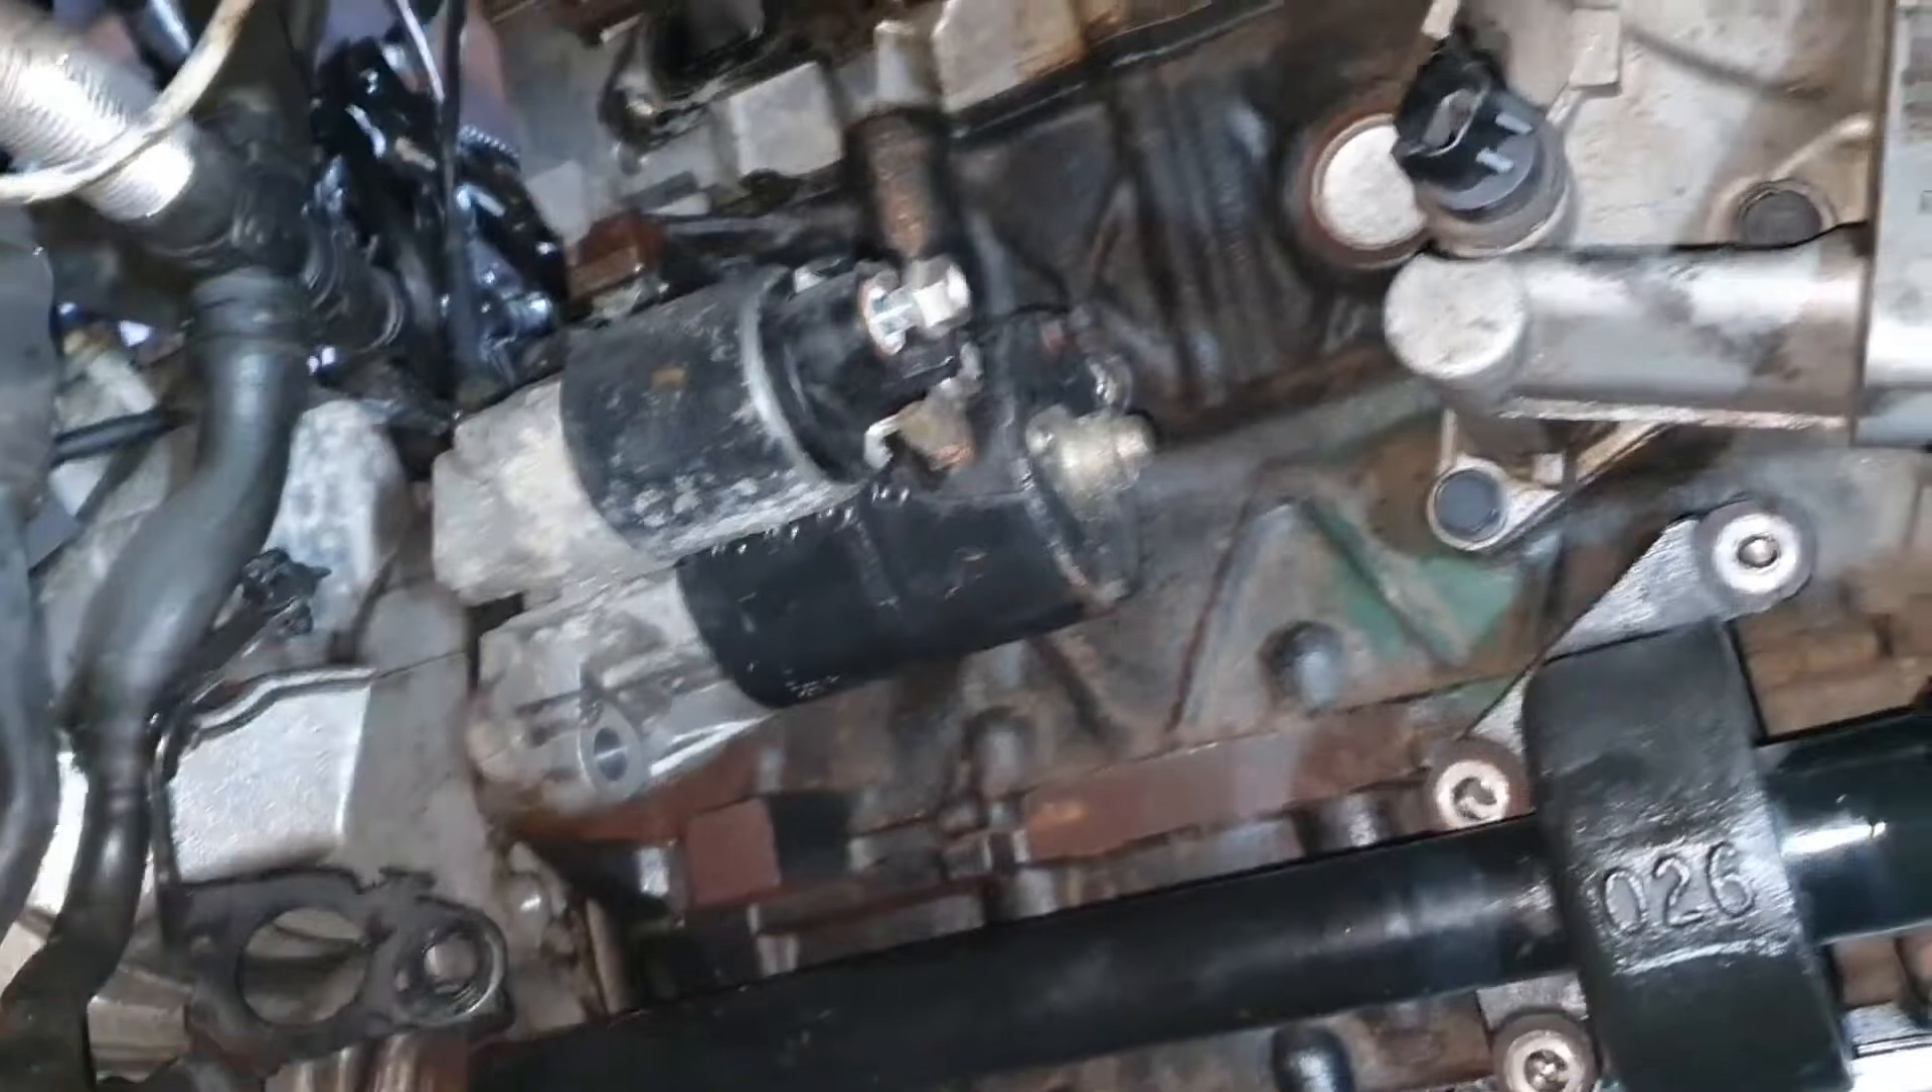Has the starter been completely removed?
No.